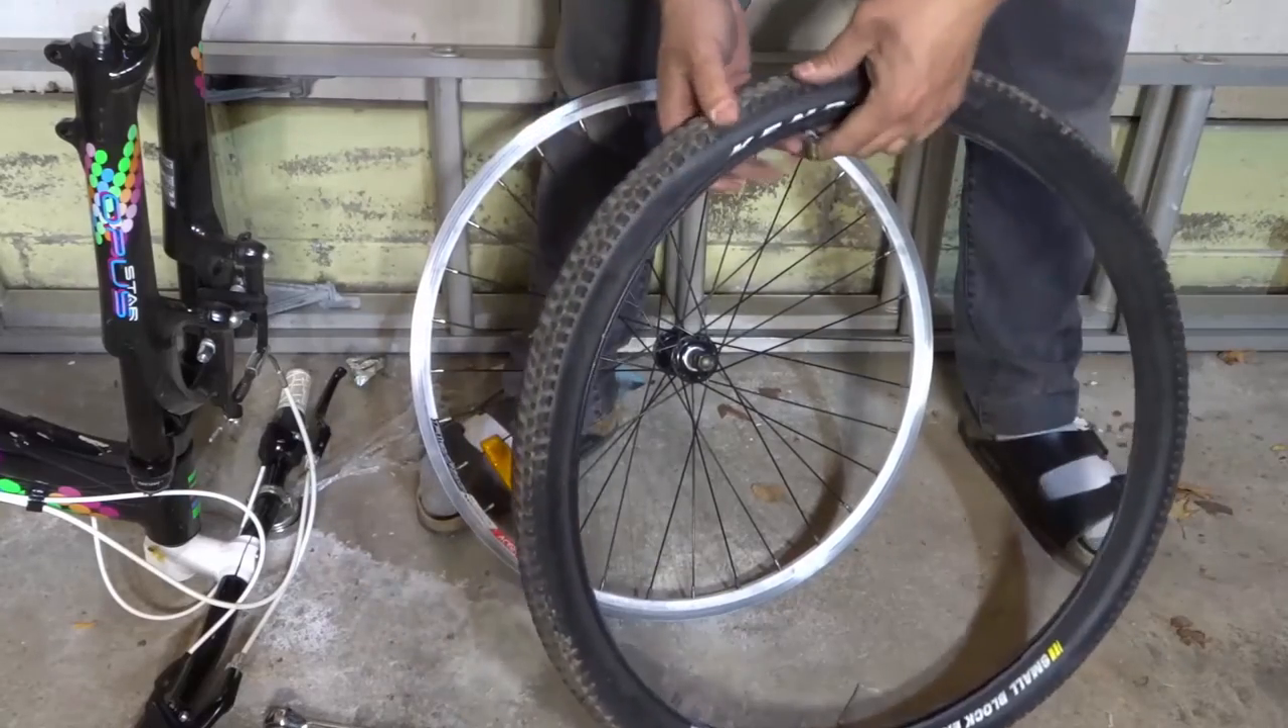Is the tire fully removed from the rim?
Yes.